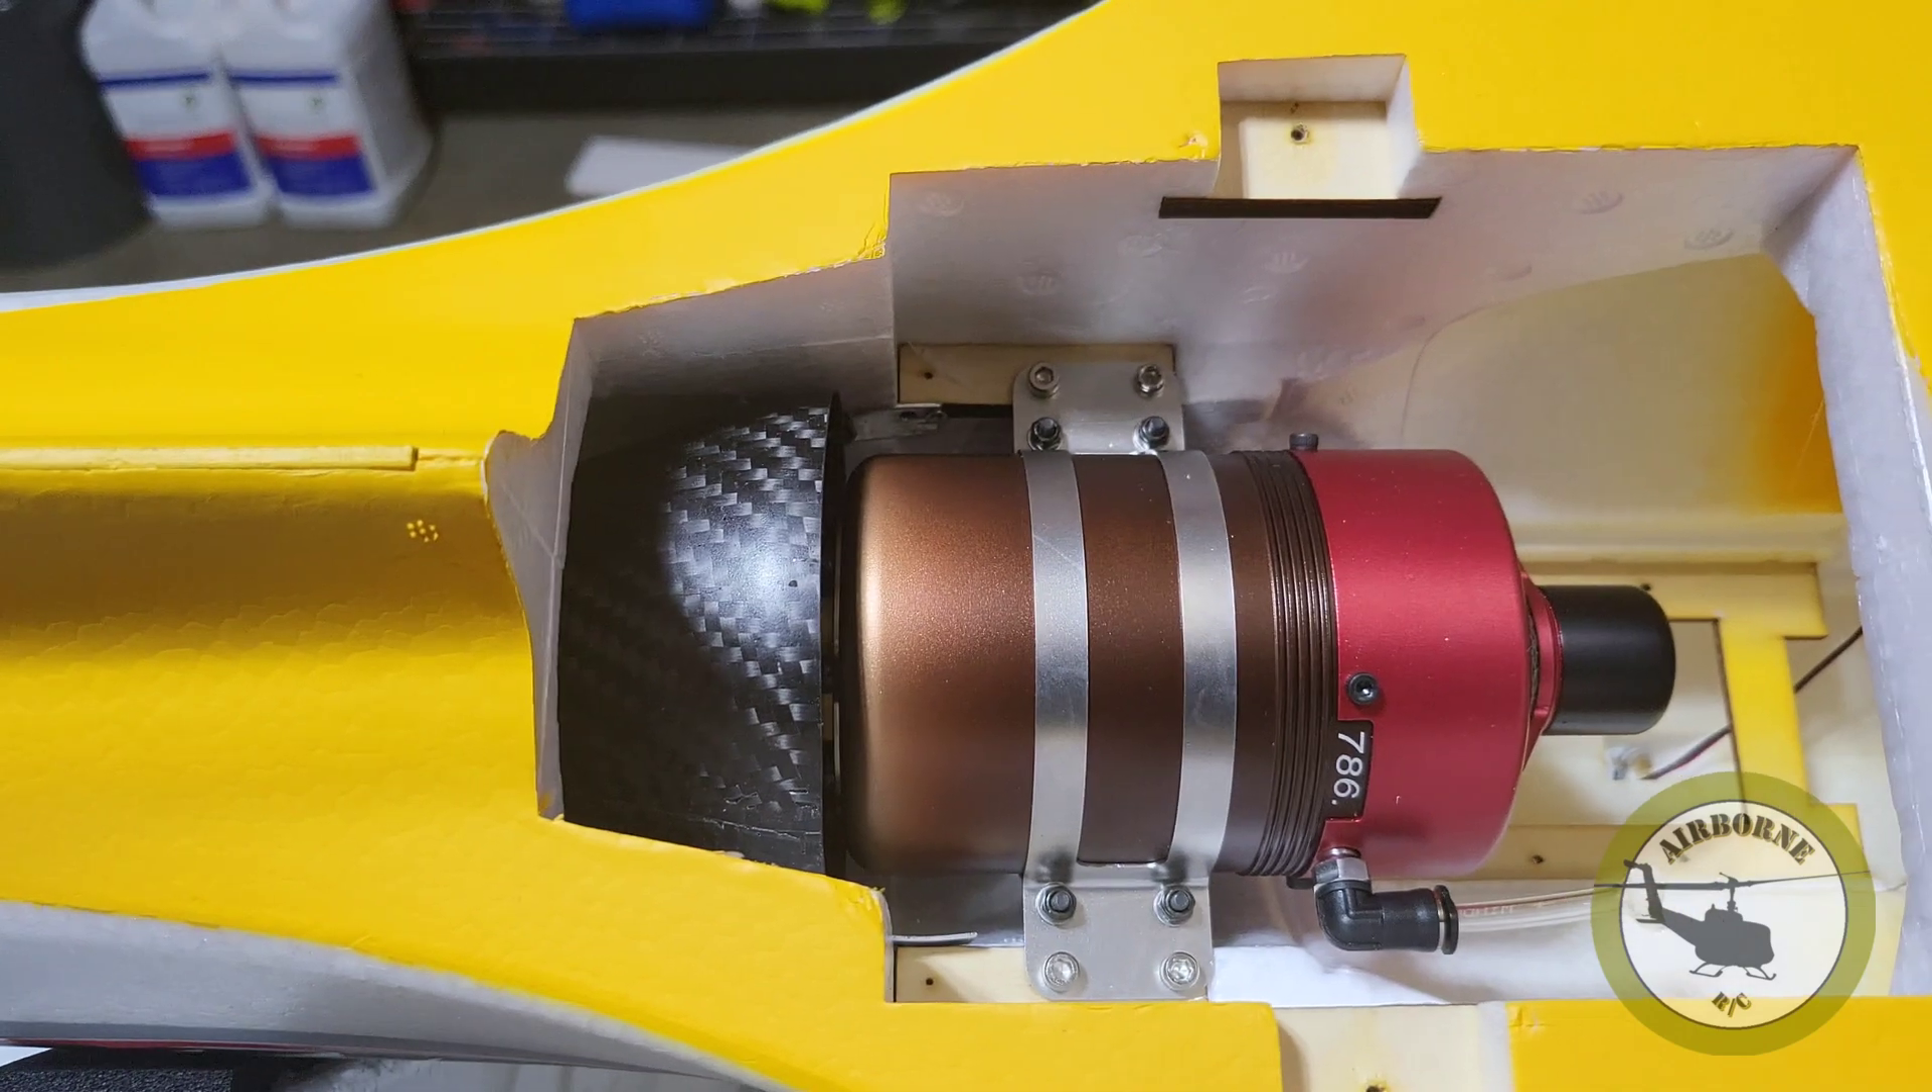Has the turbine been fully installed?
Yes.